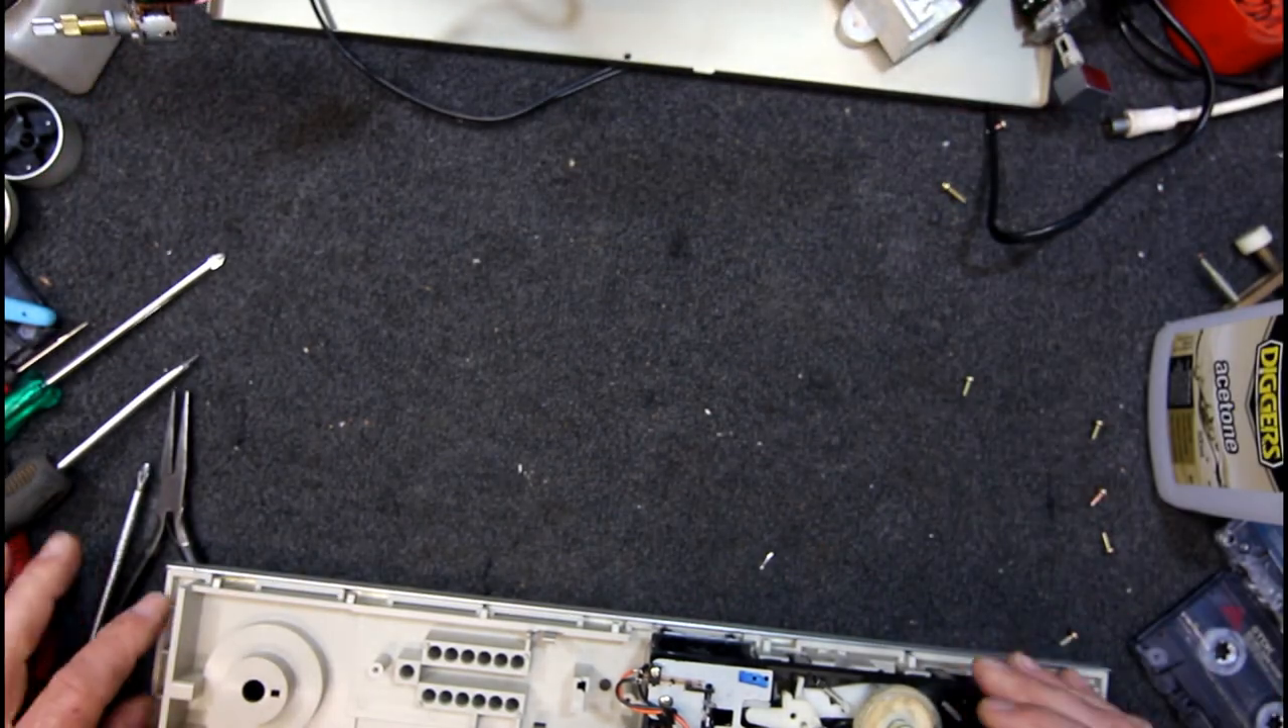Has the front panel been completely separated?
Yes.